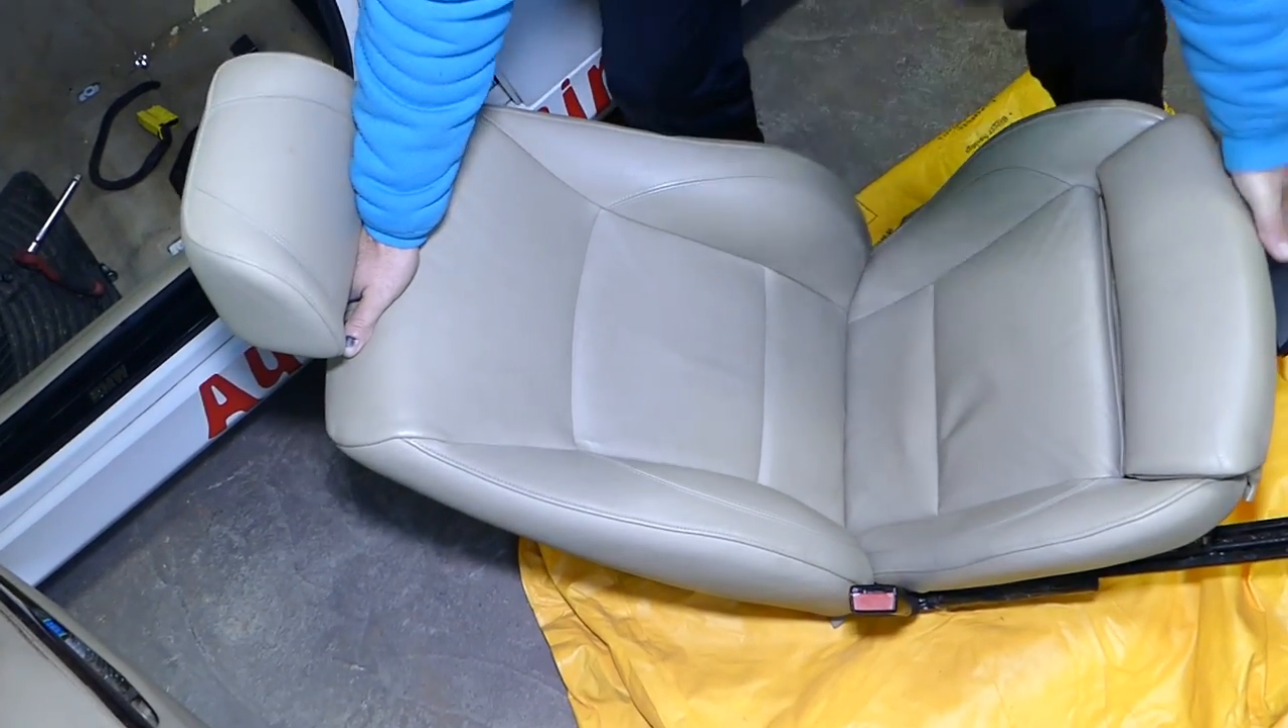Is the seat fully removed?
Yes.